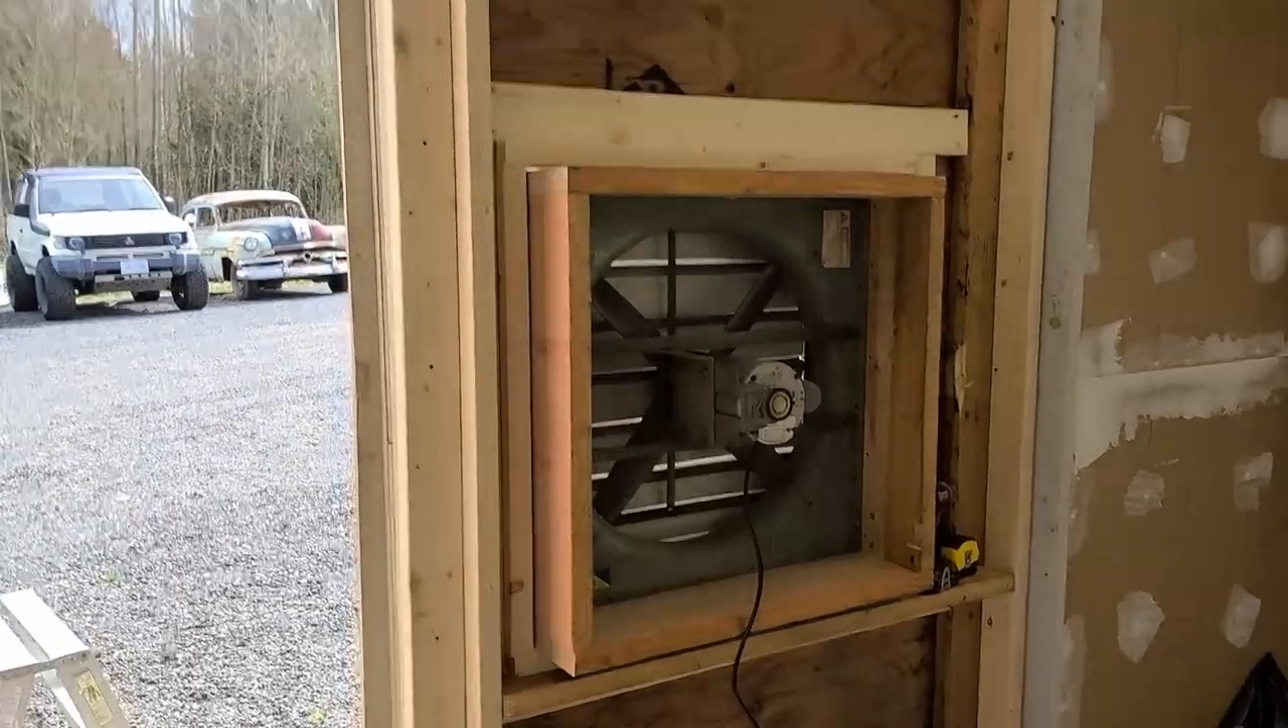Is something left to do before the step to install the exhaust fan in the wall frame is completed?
No.